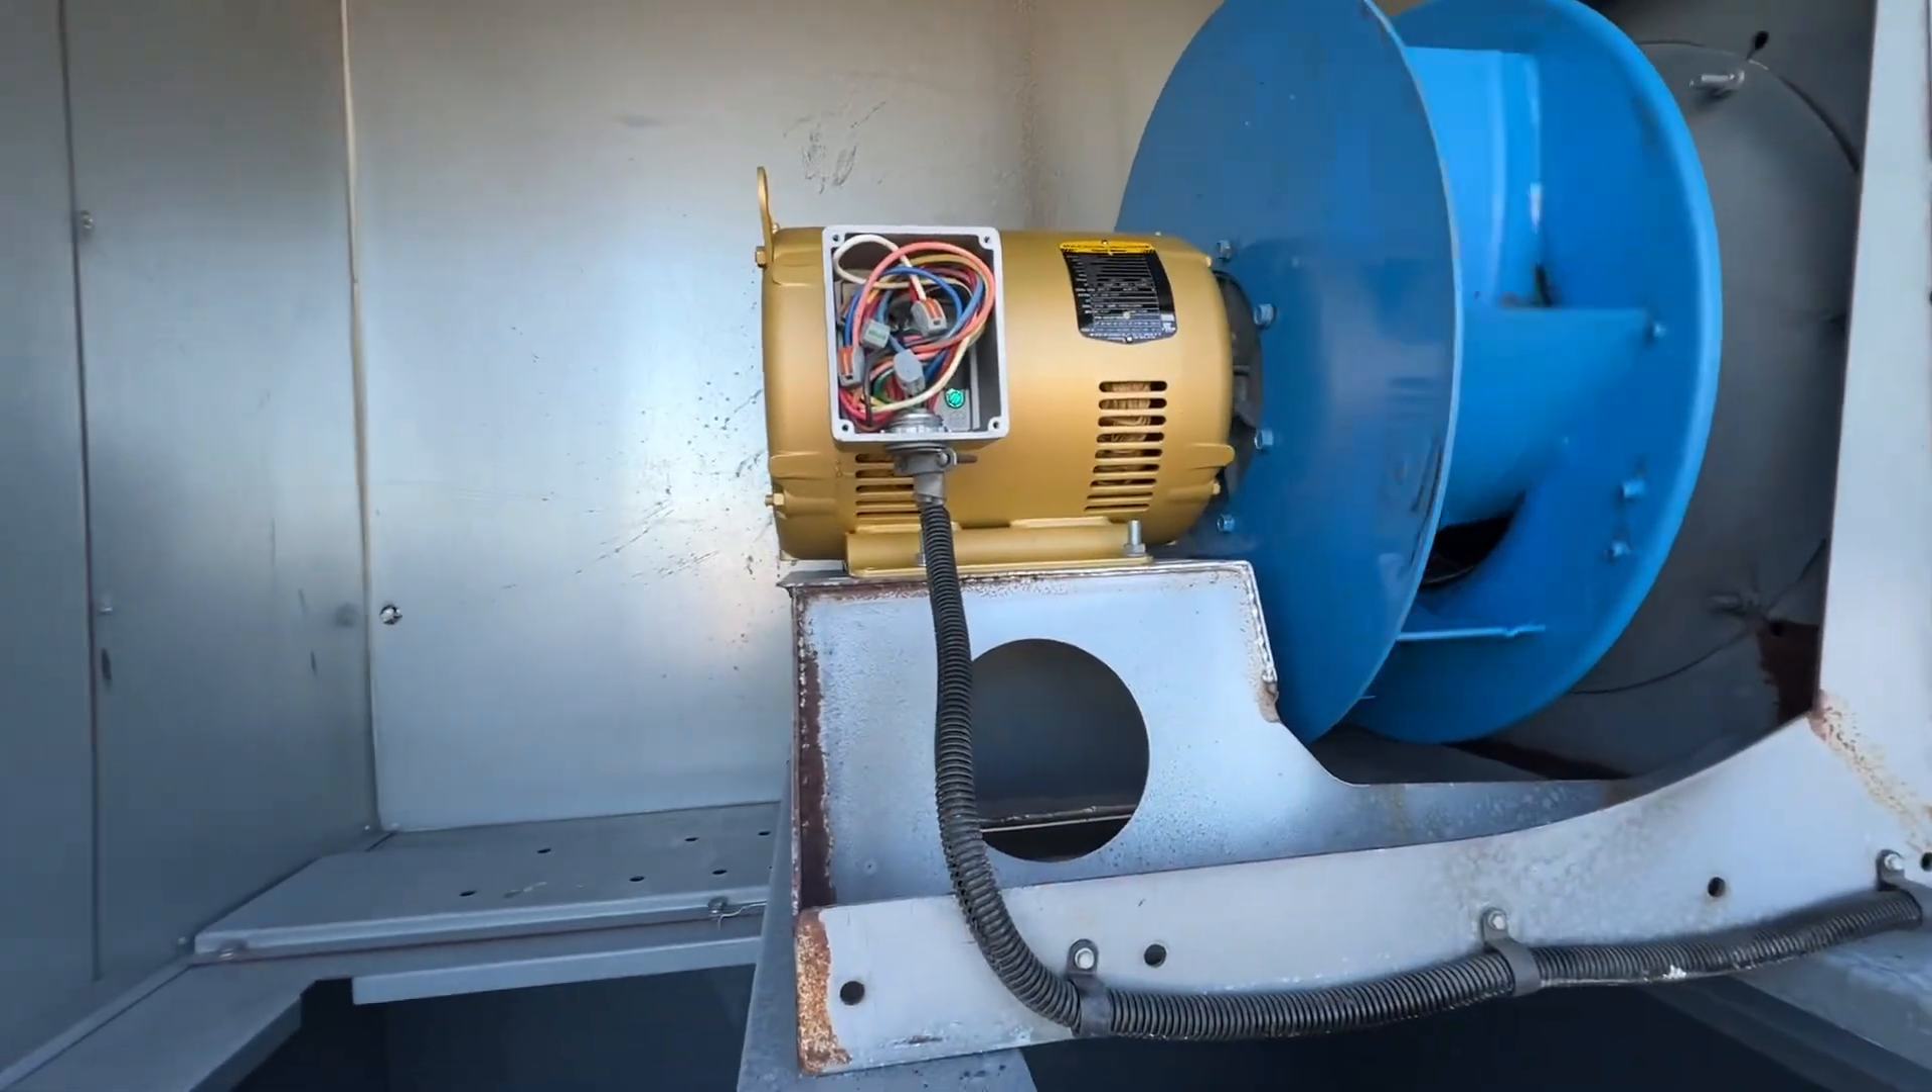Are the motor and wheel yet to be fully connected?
No.